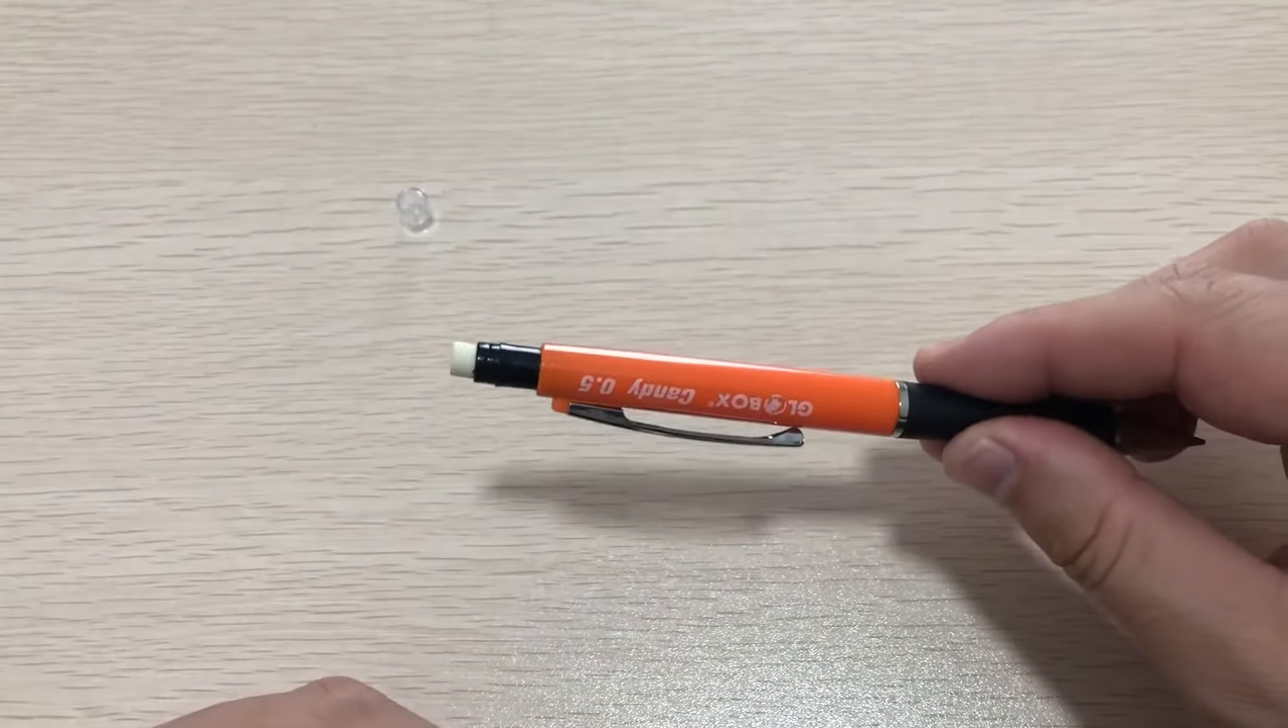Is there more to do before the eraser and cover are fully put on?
Yes.